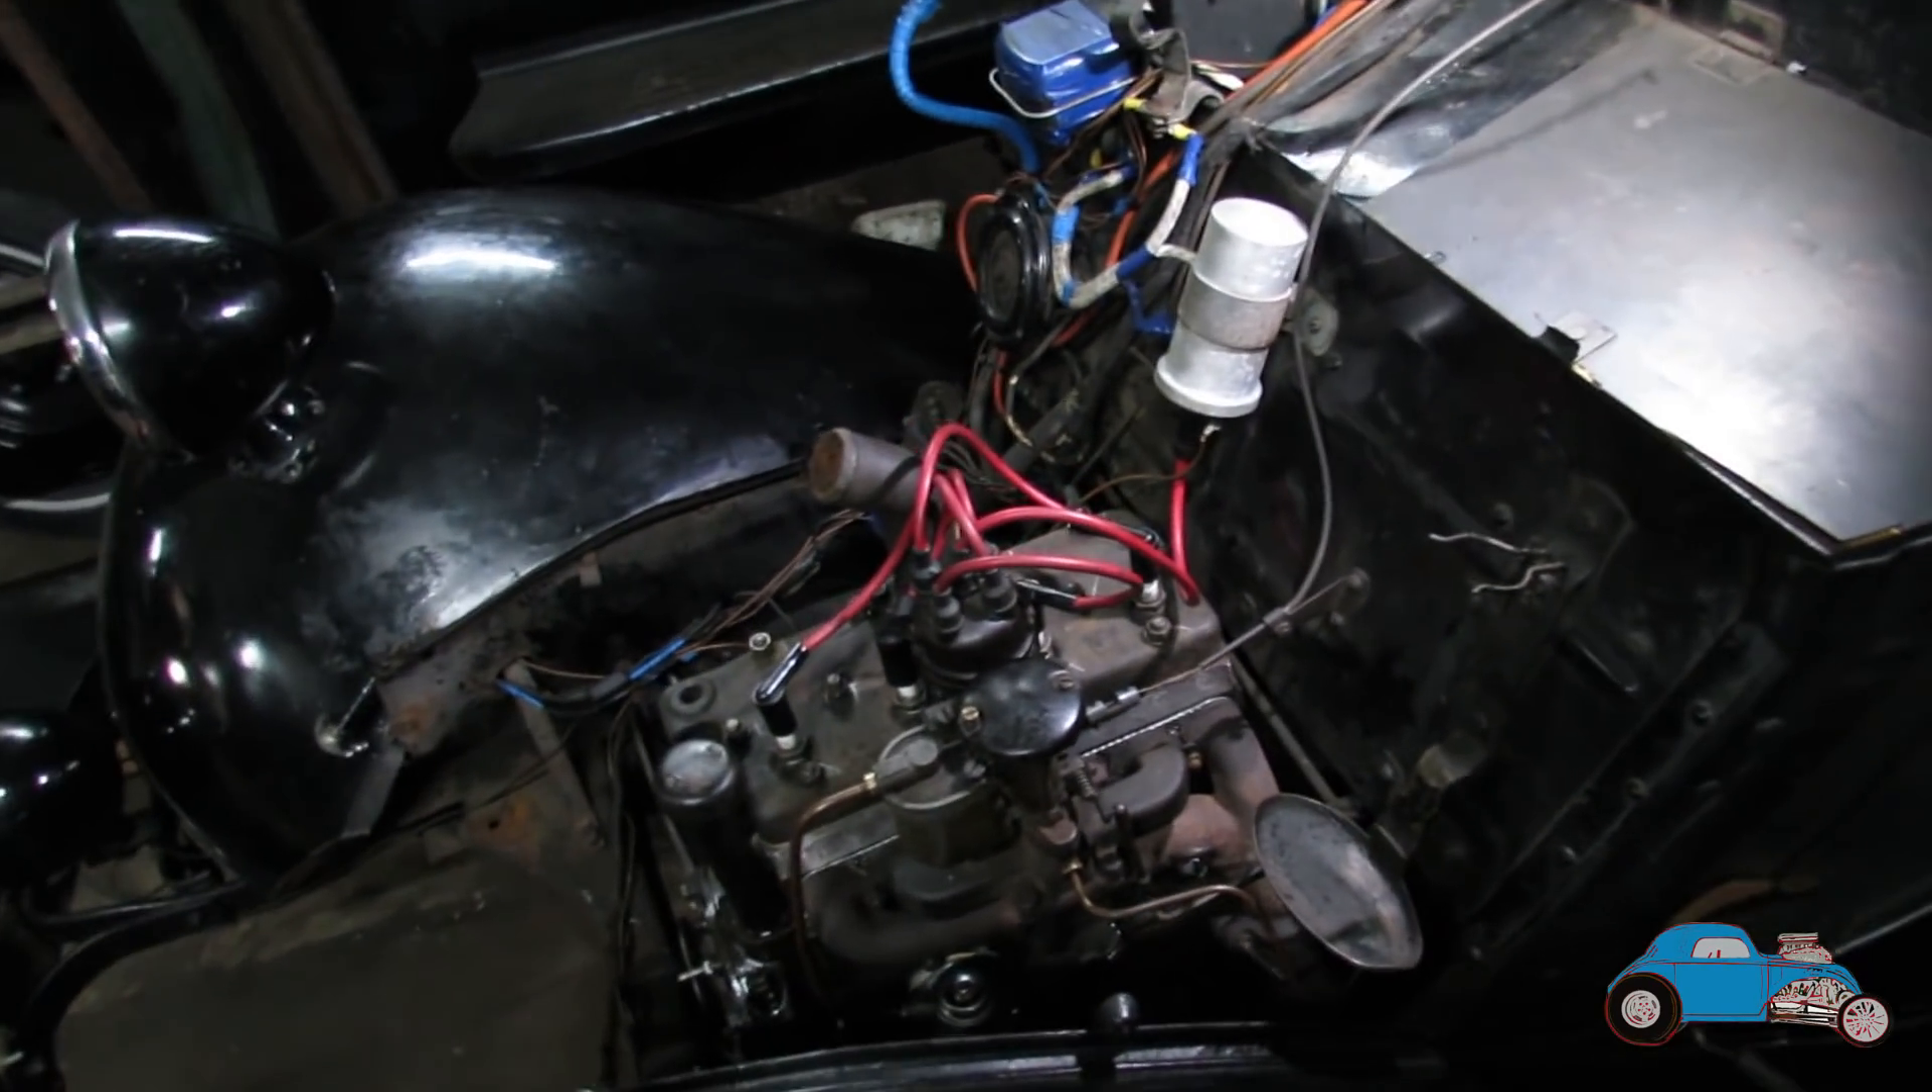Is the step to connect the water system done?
No.